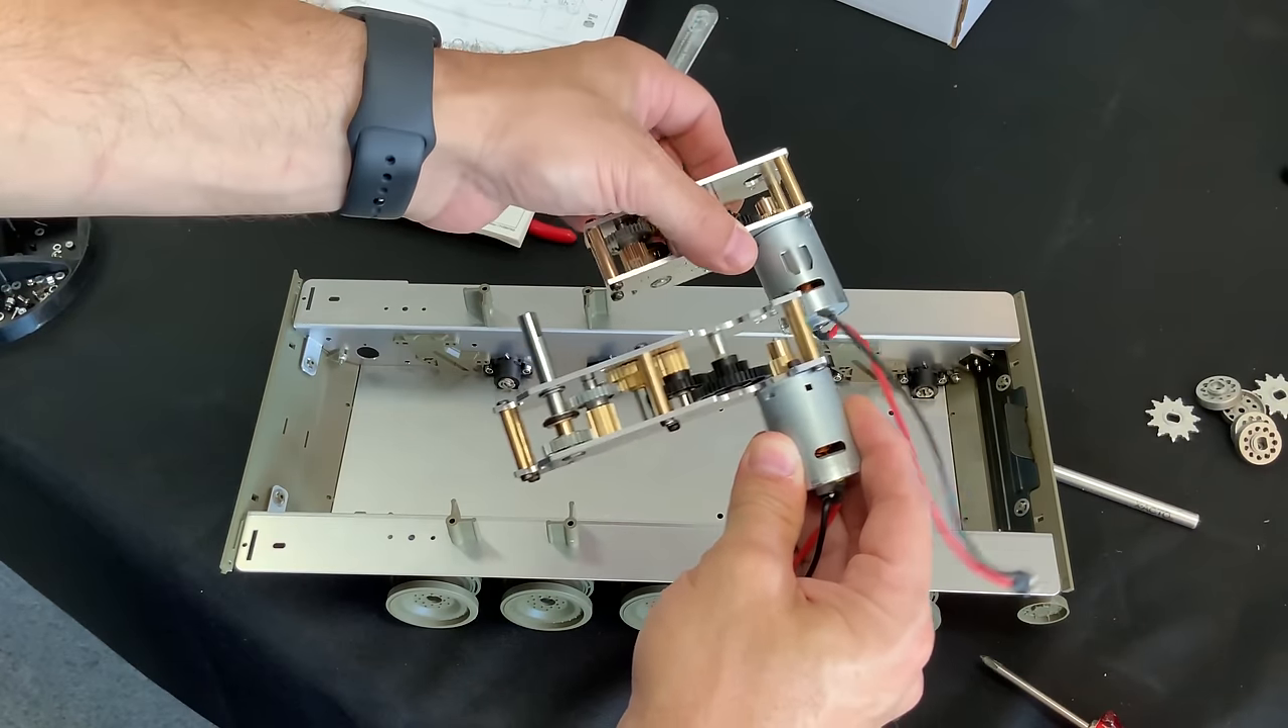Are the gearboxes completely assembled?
Yes.